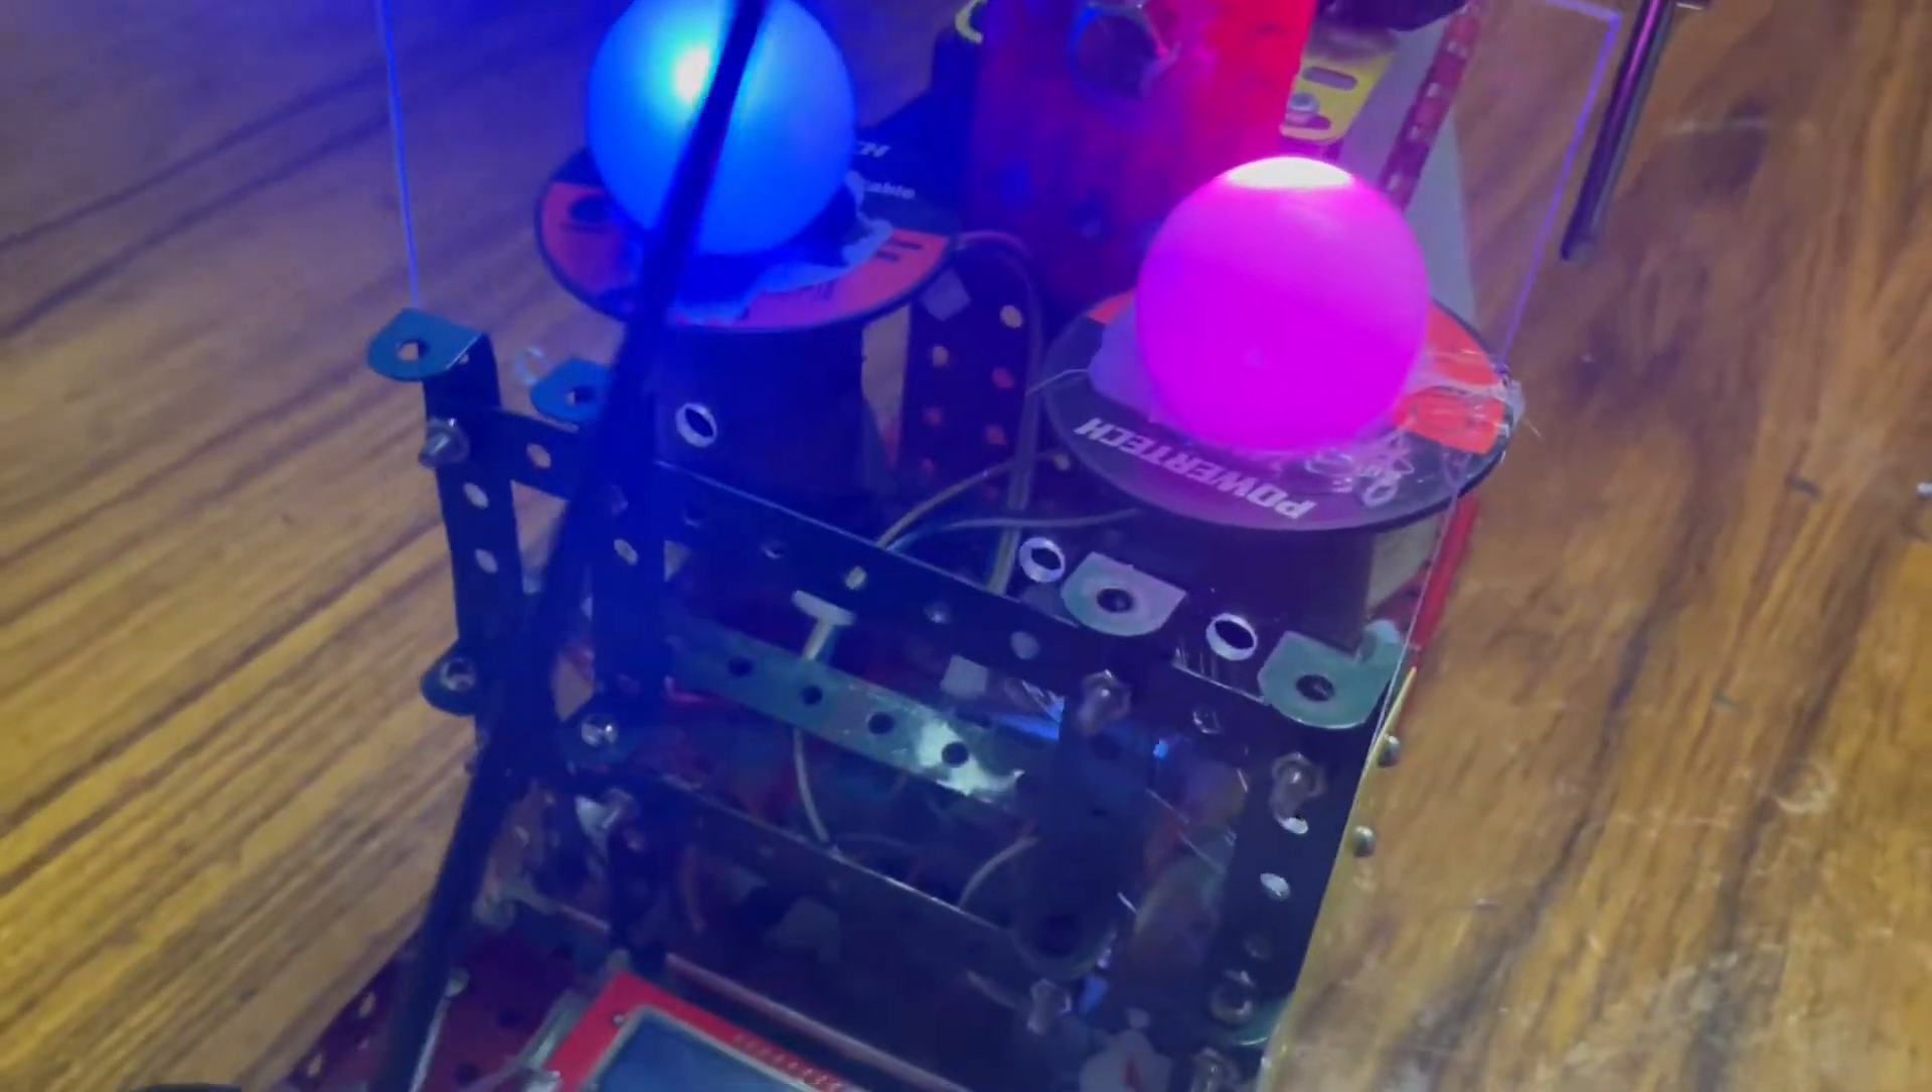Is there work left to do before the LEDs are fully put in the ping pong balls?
No.